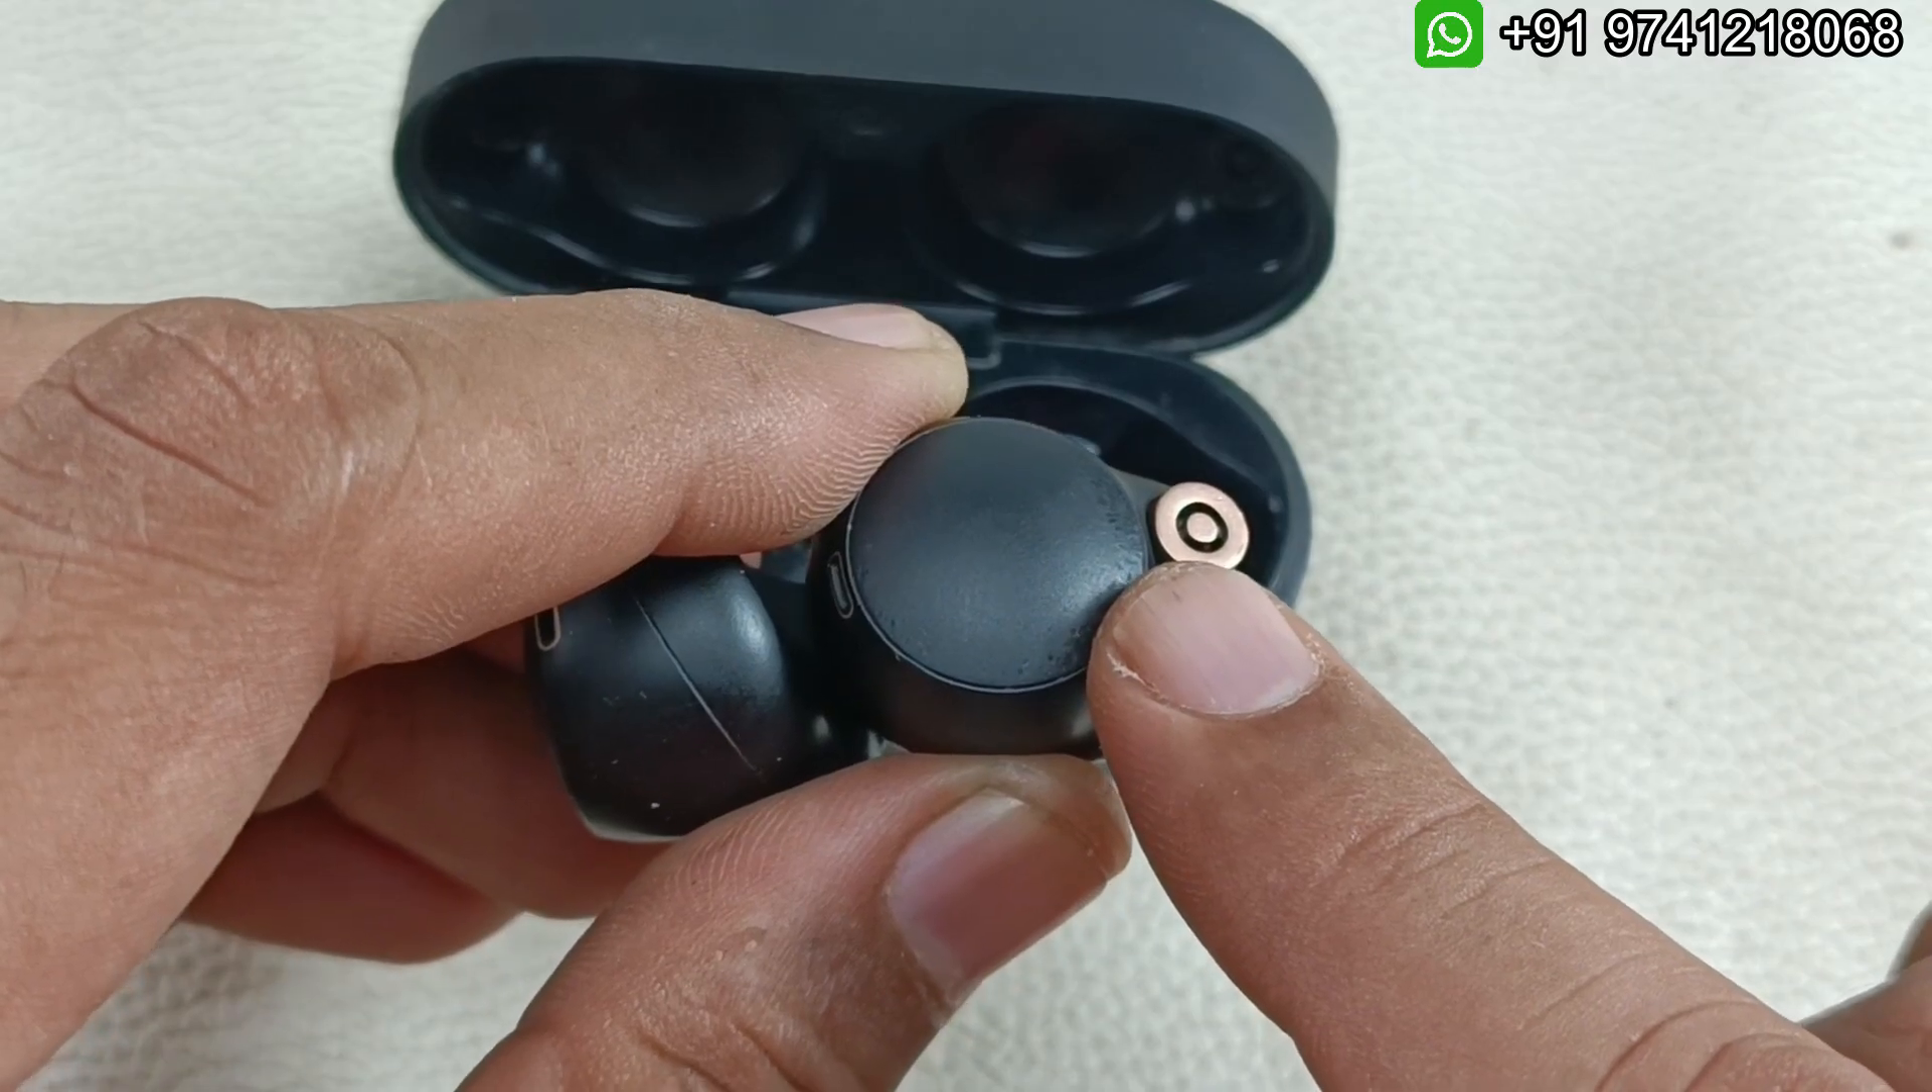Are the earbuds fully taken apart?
No.